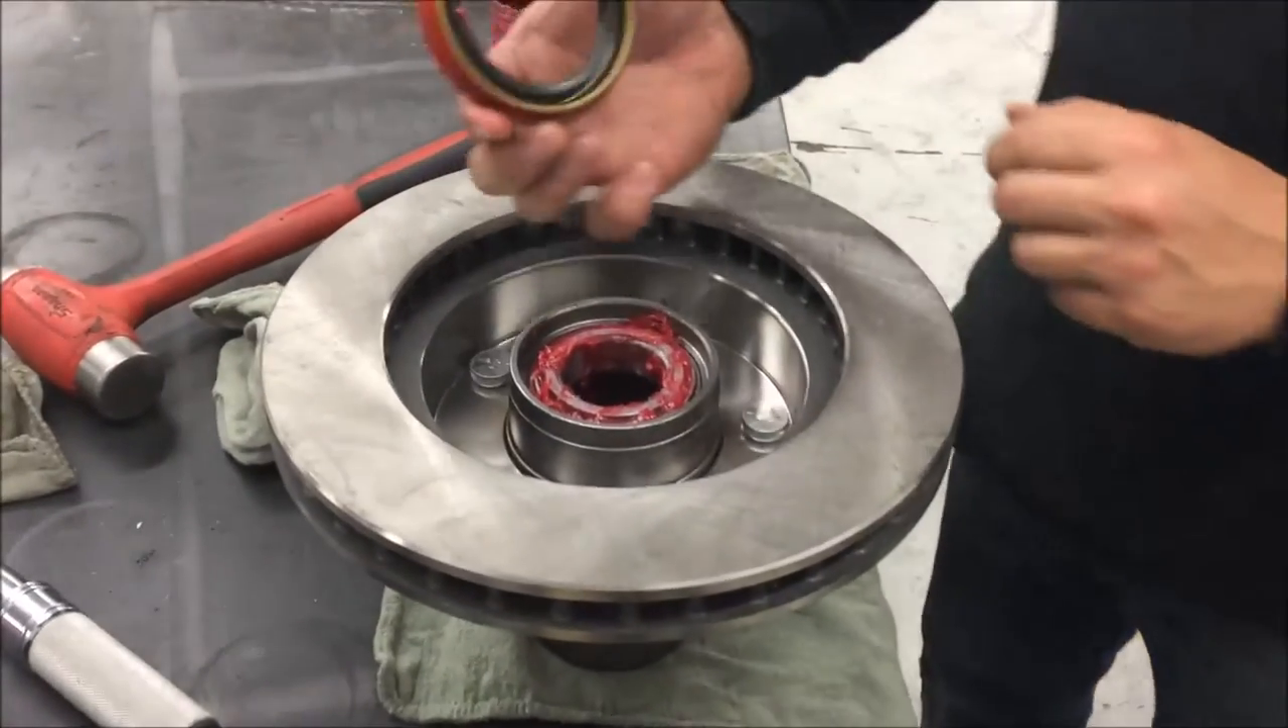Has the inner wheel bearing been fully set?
Yes.